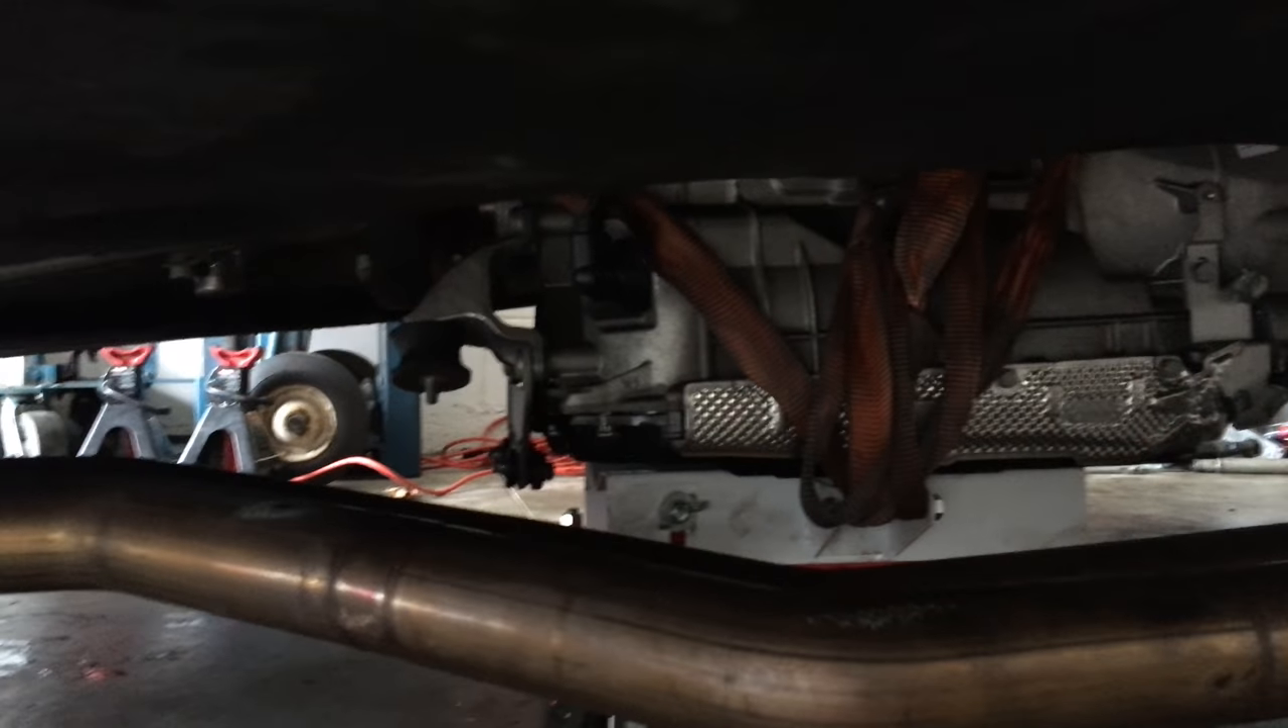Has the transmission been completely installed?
No.